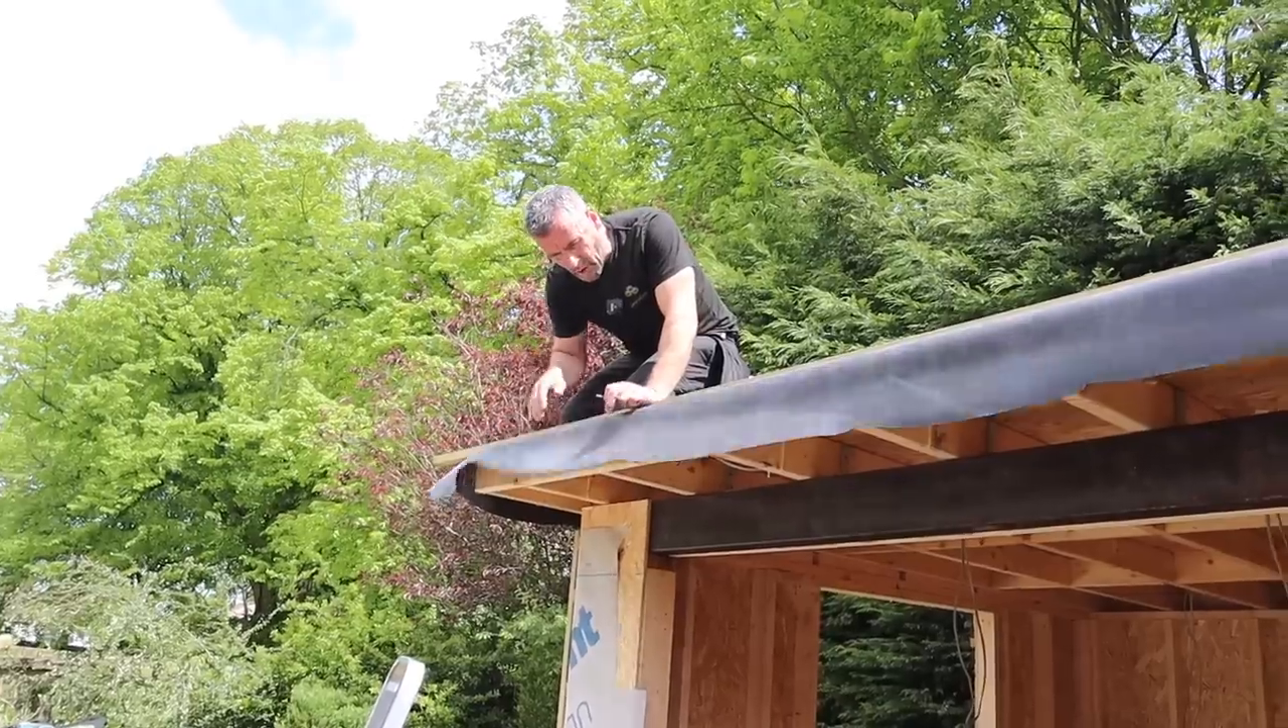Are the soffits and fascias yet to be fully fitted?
Yes.